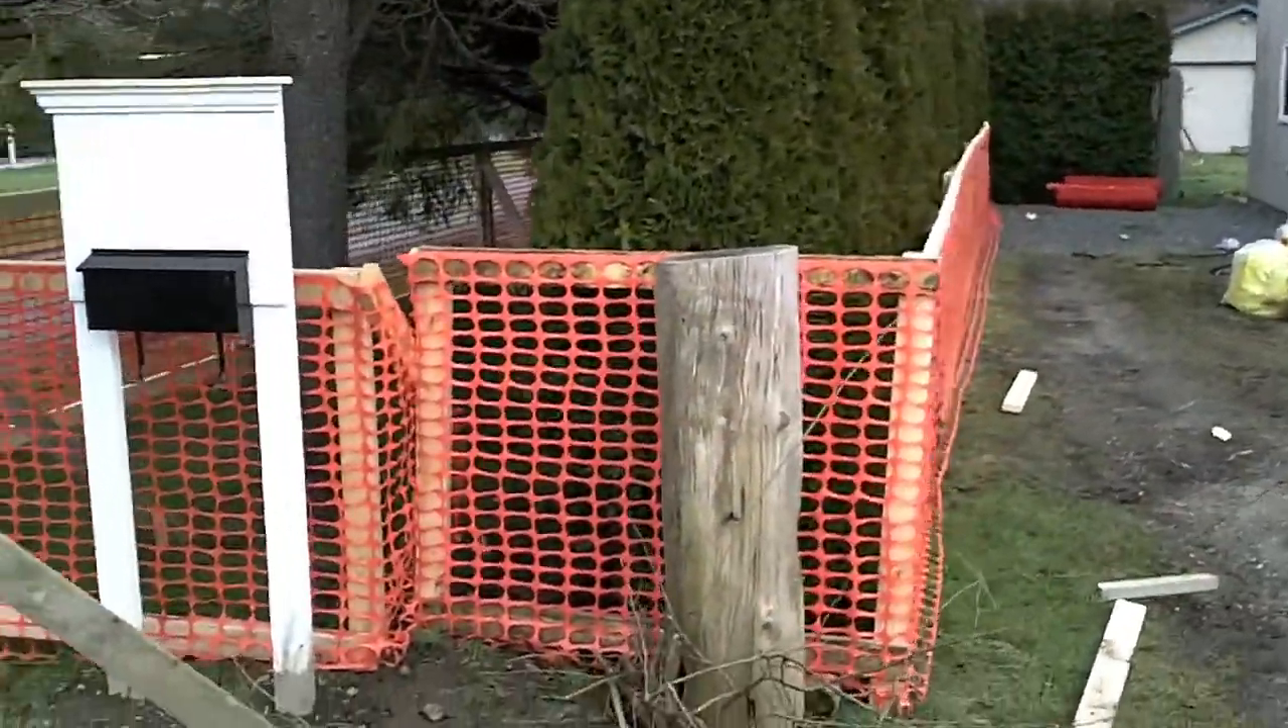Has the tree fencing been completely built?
Yes.